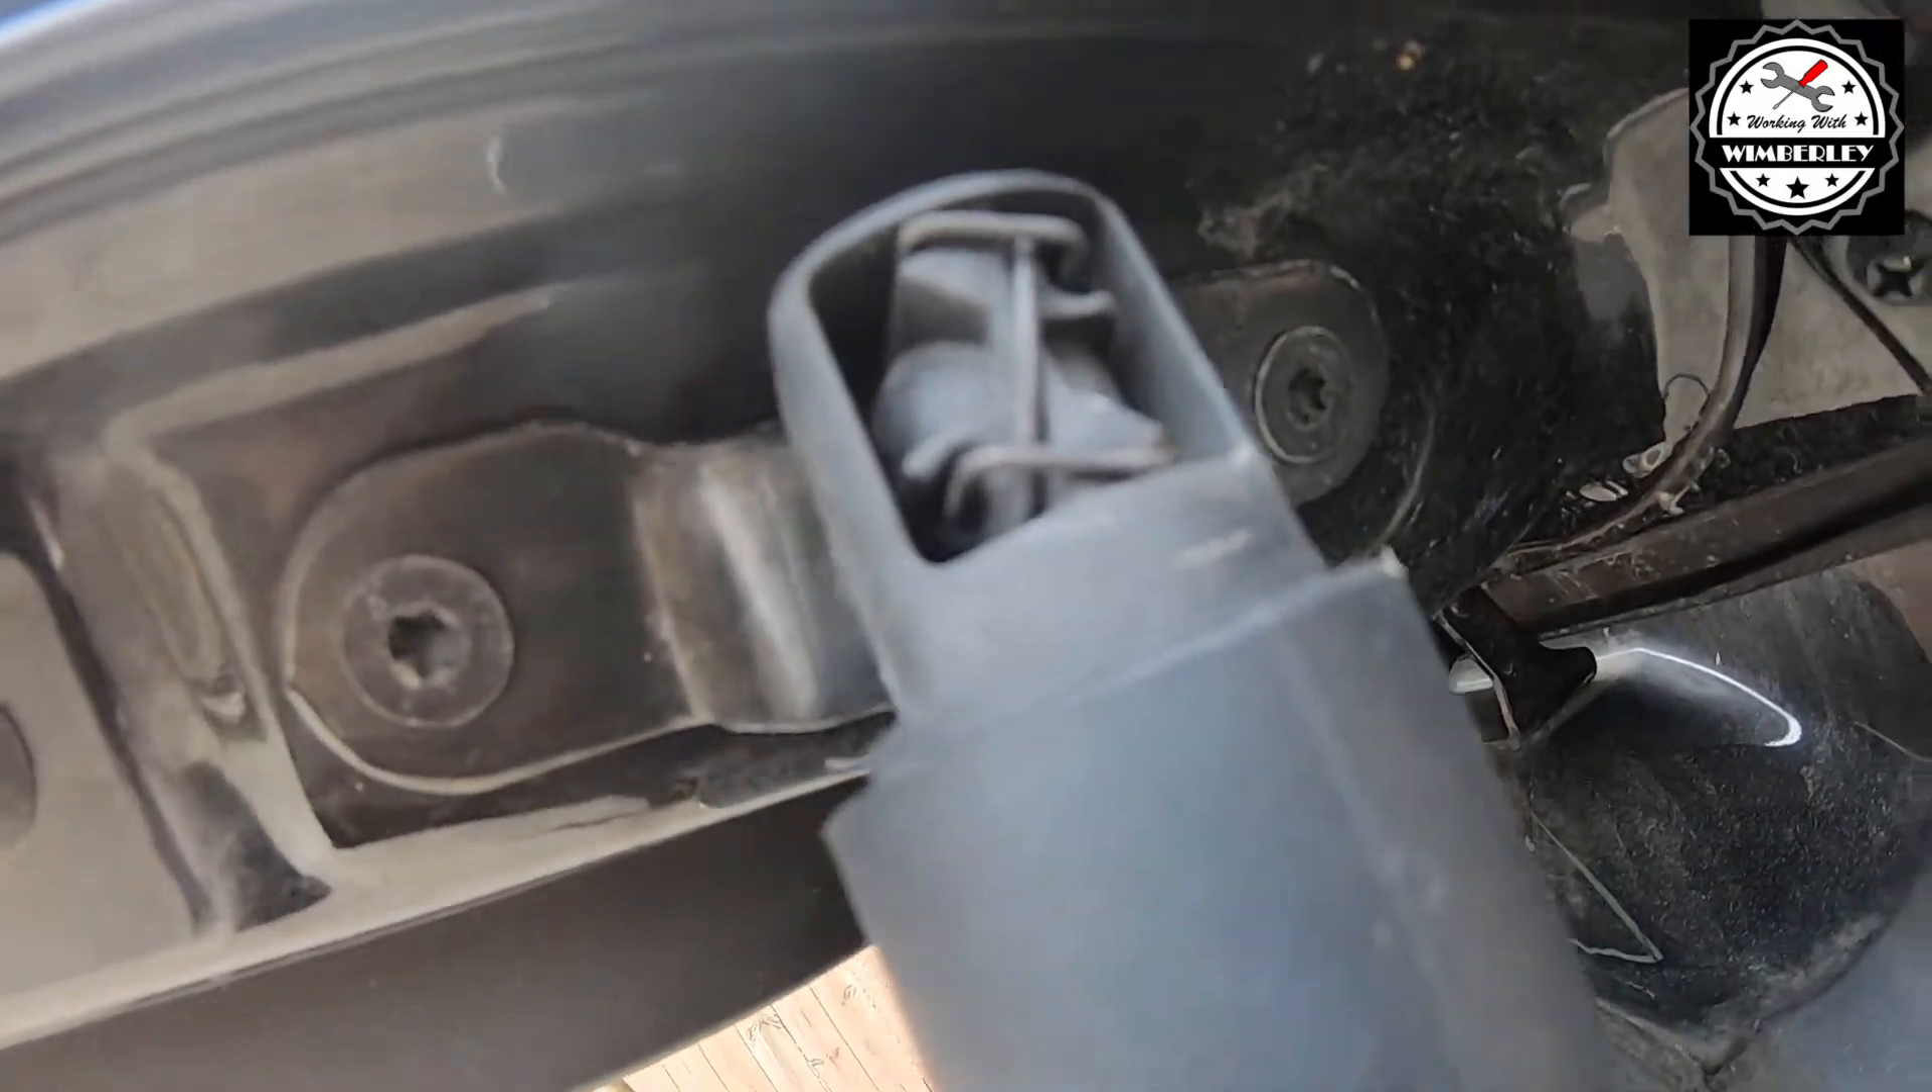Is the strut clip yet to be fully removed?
Yes.